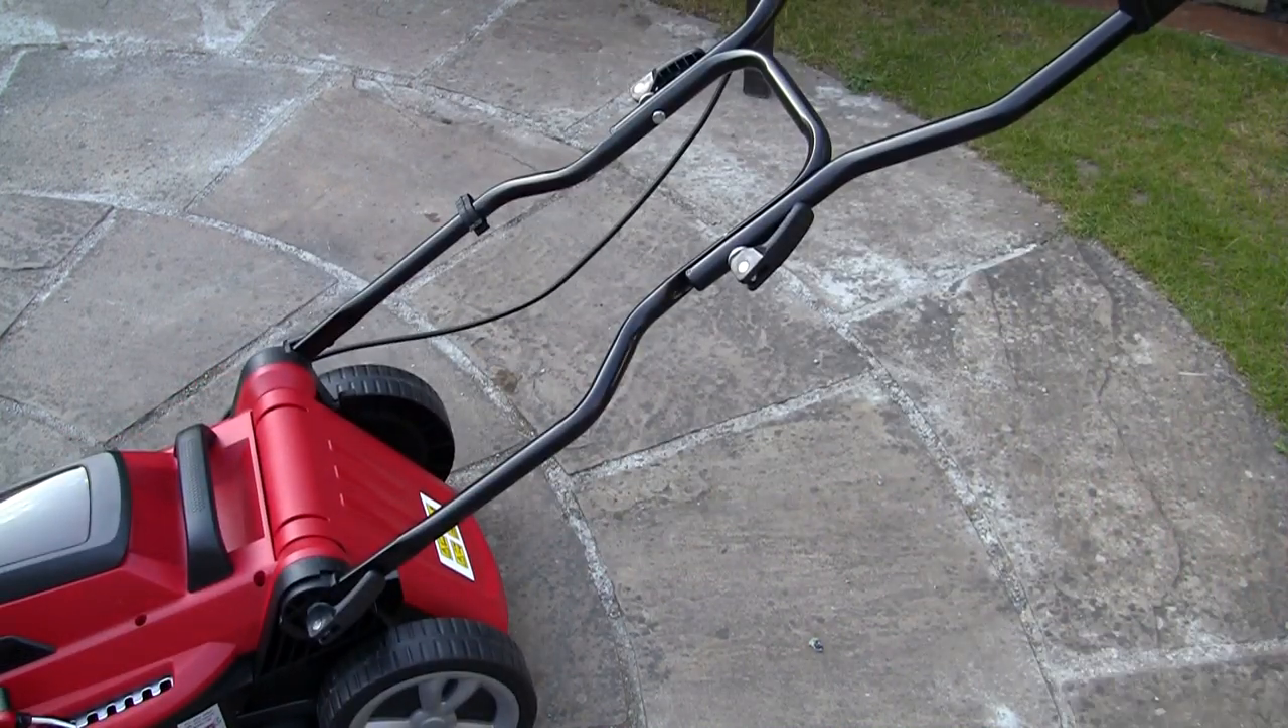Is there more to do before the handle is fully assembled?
No.